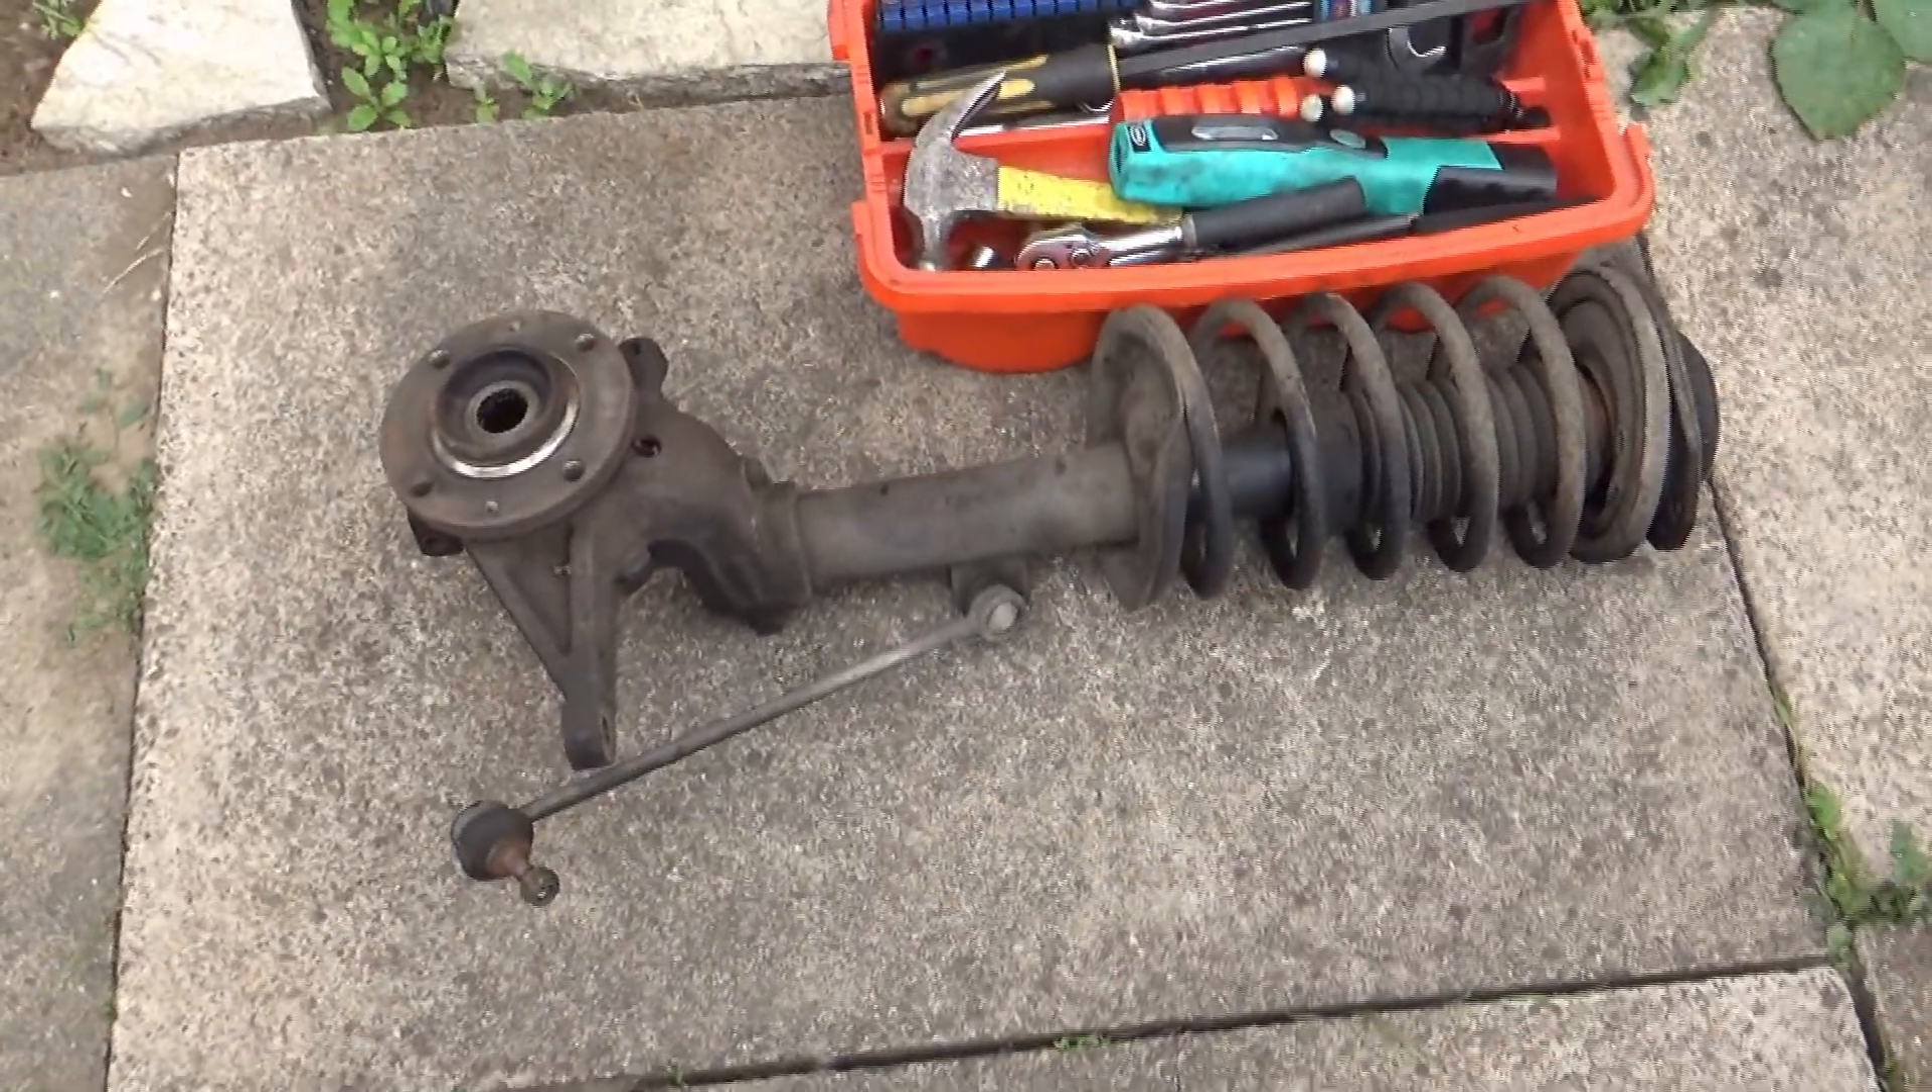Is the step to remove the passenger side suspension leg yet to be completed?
No.